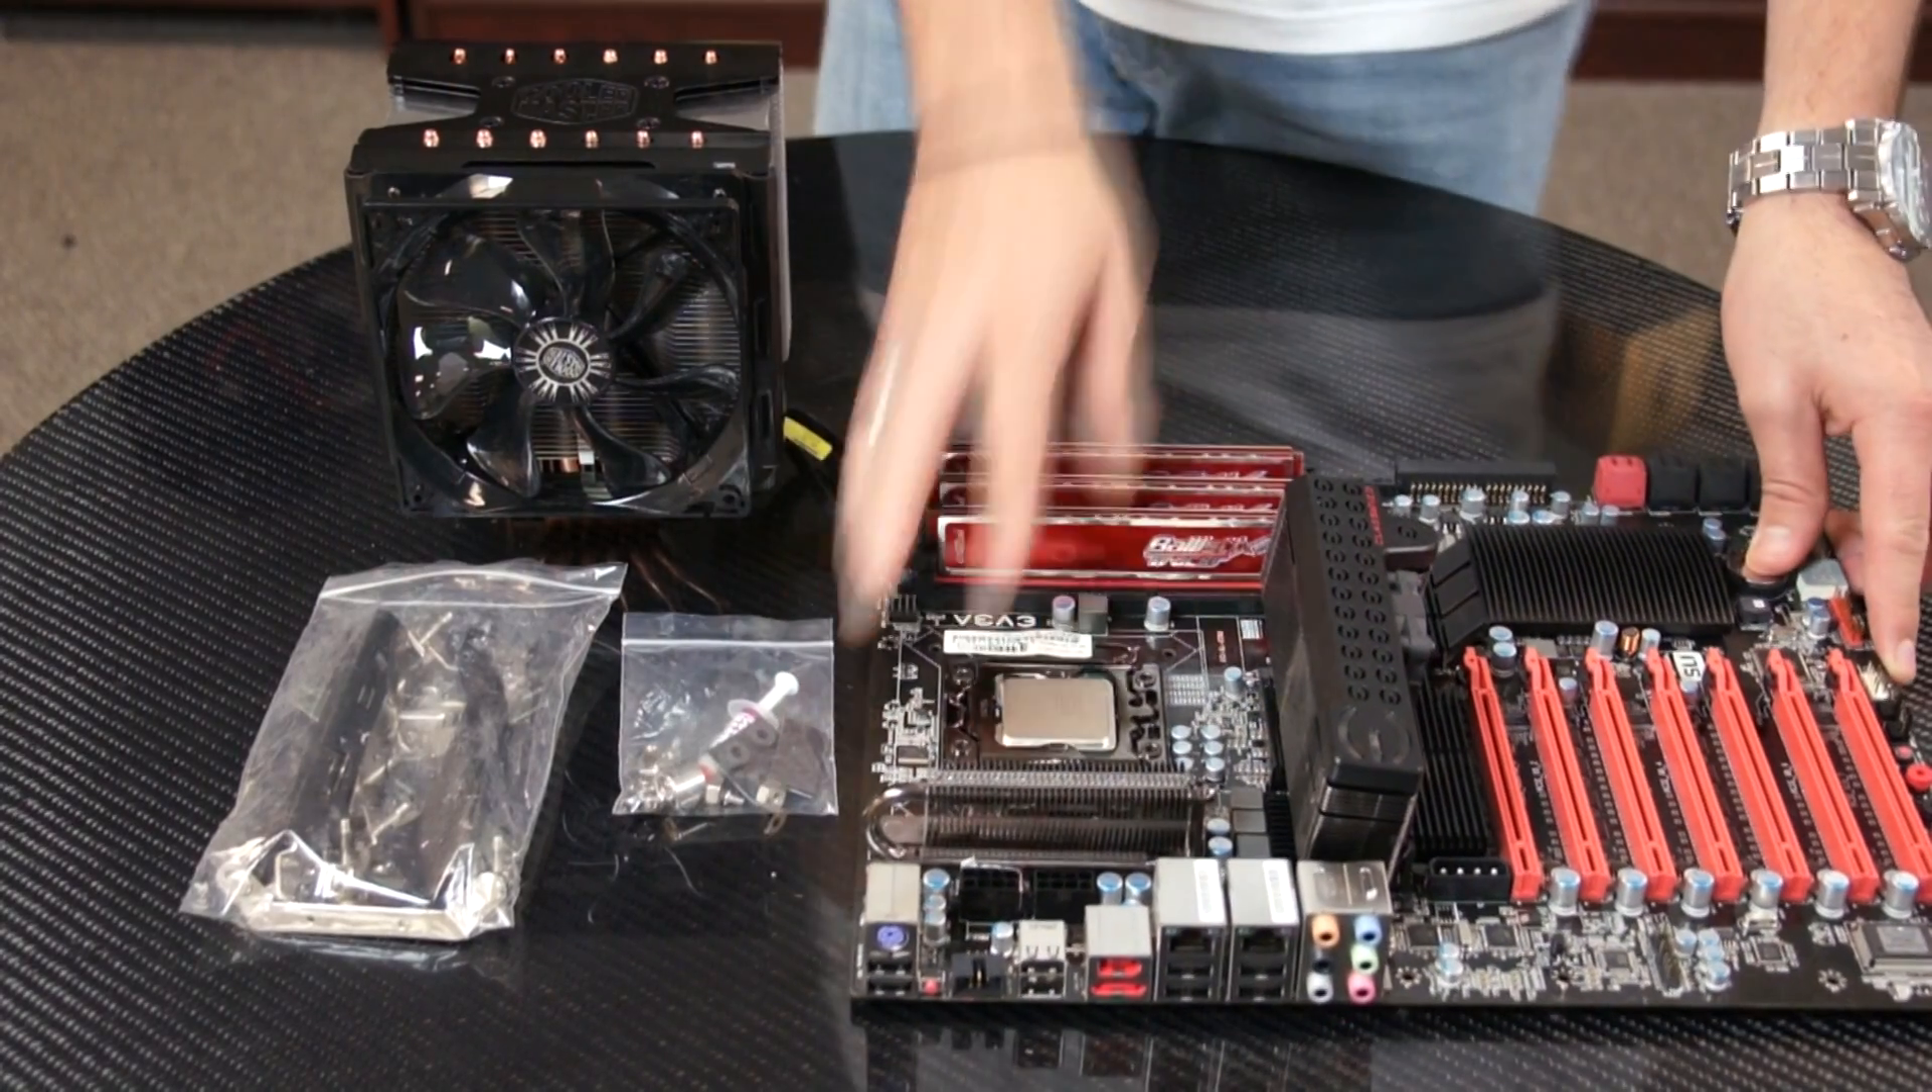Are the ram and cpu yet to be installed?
No.